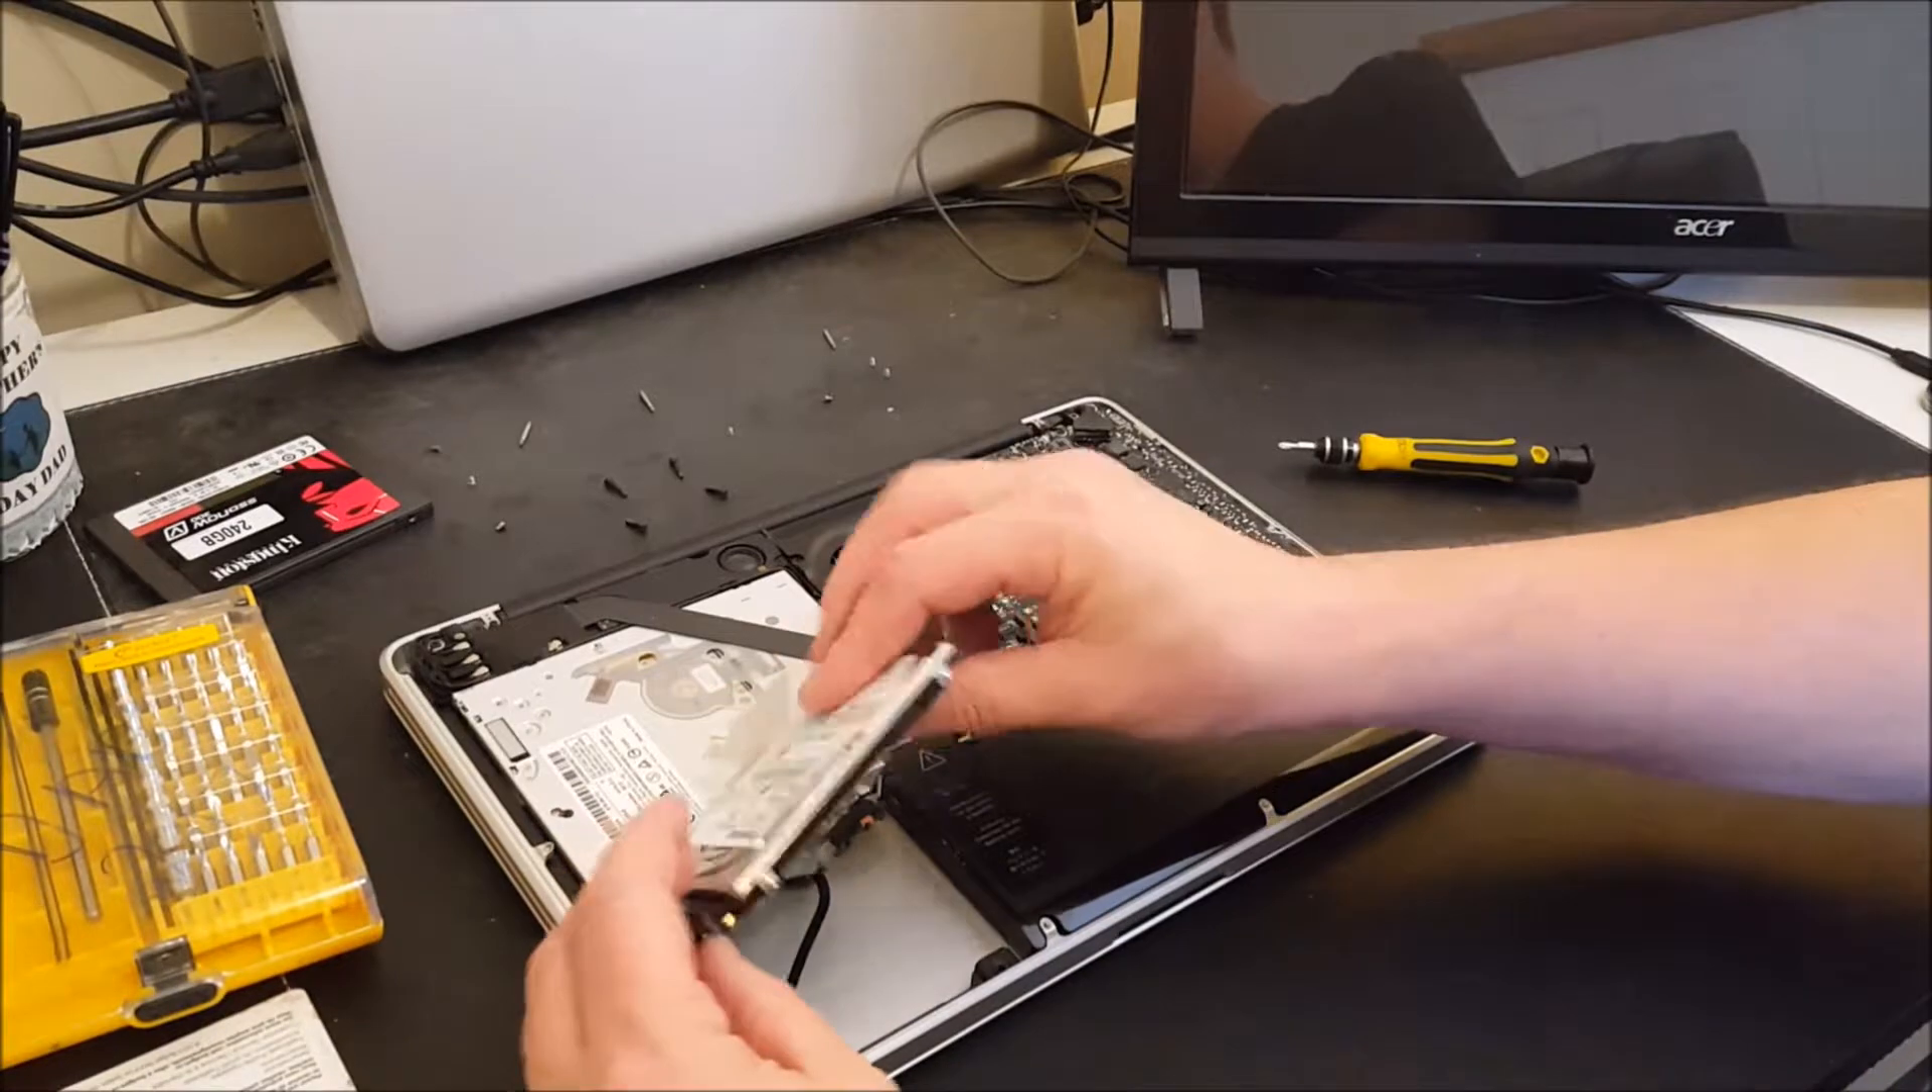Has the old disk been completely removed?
No.